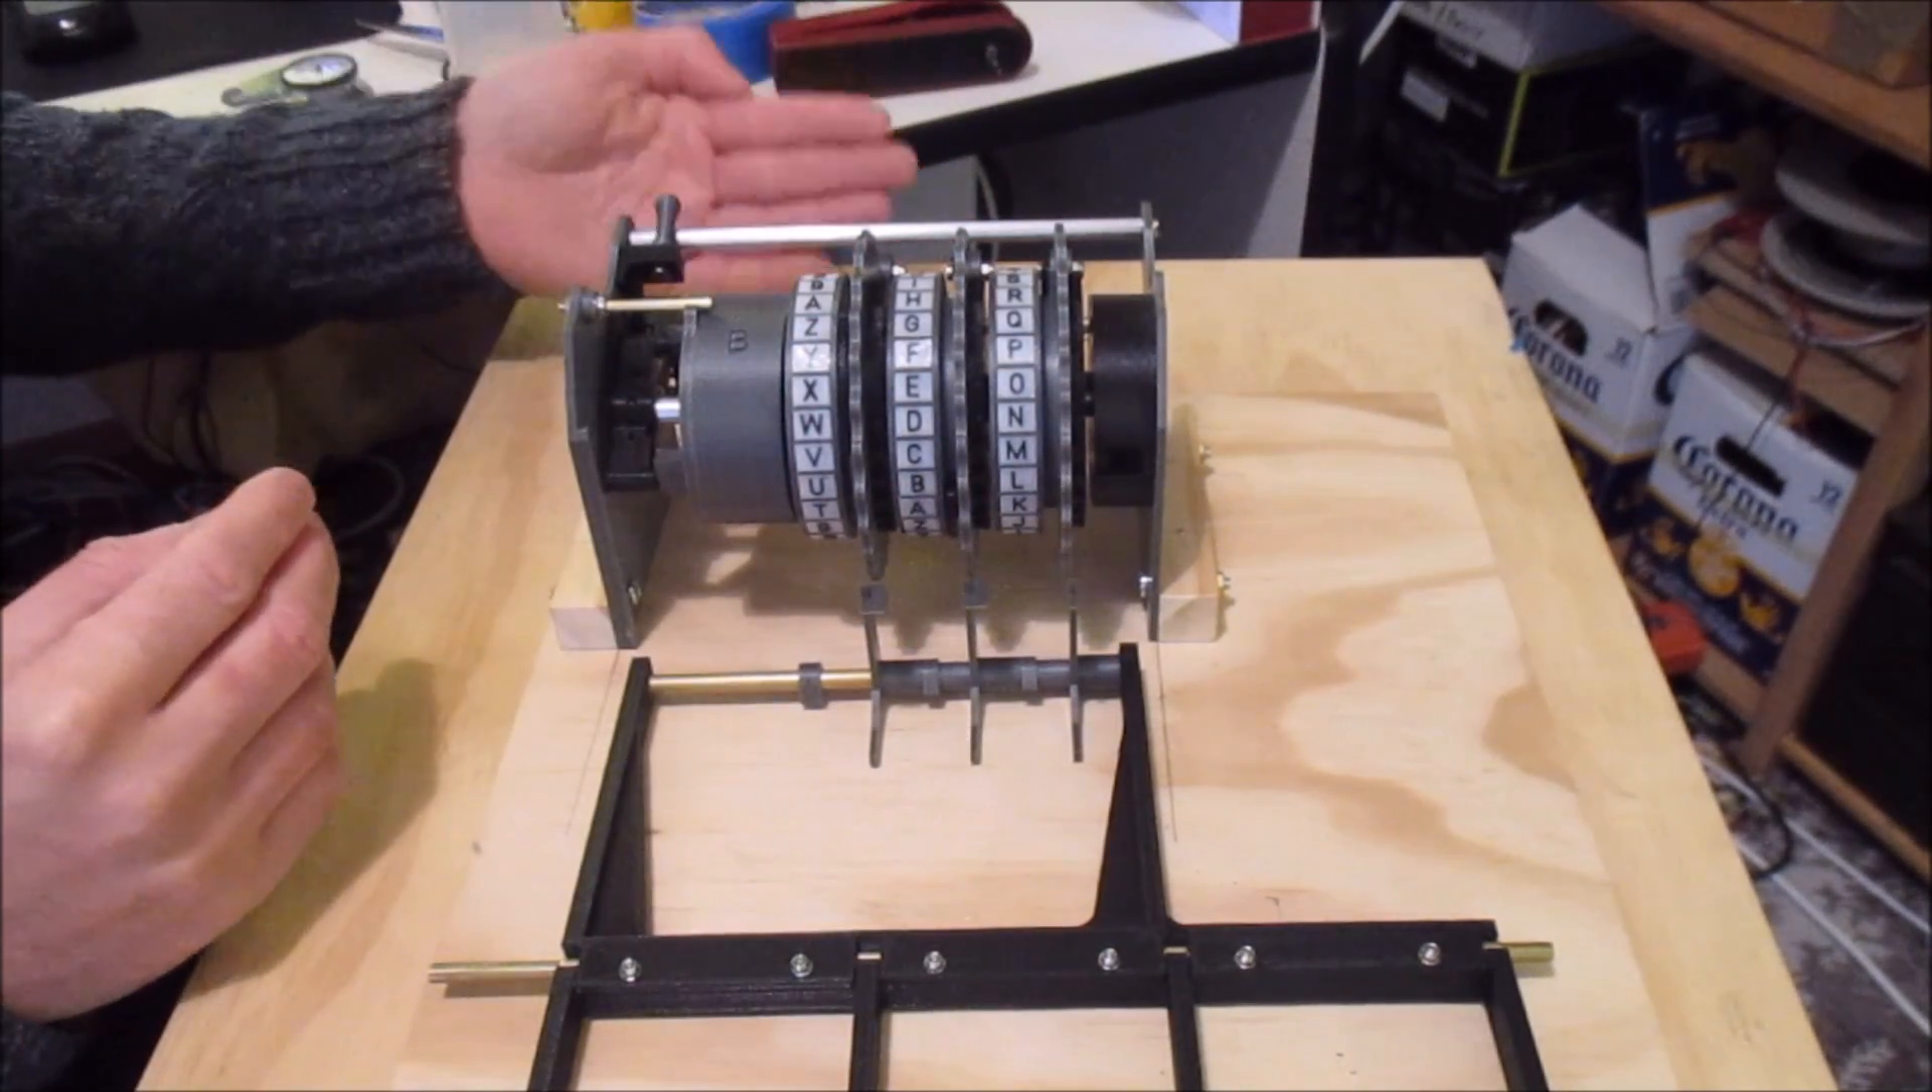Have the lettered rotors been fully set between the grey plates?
Yes.